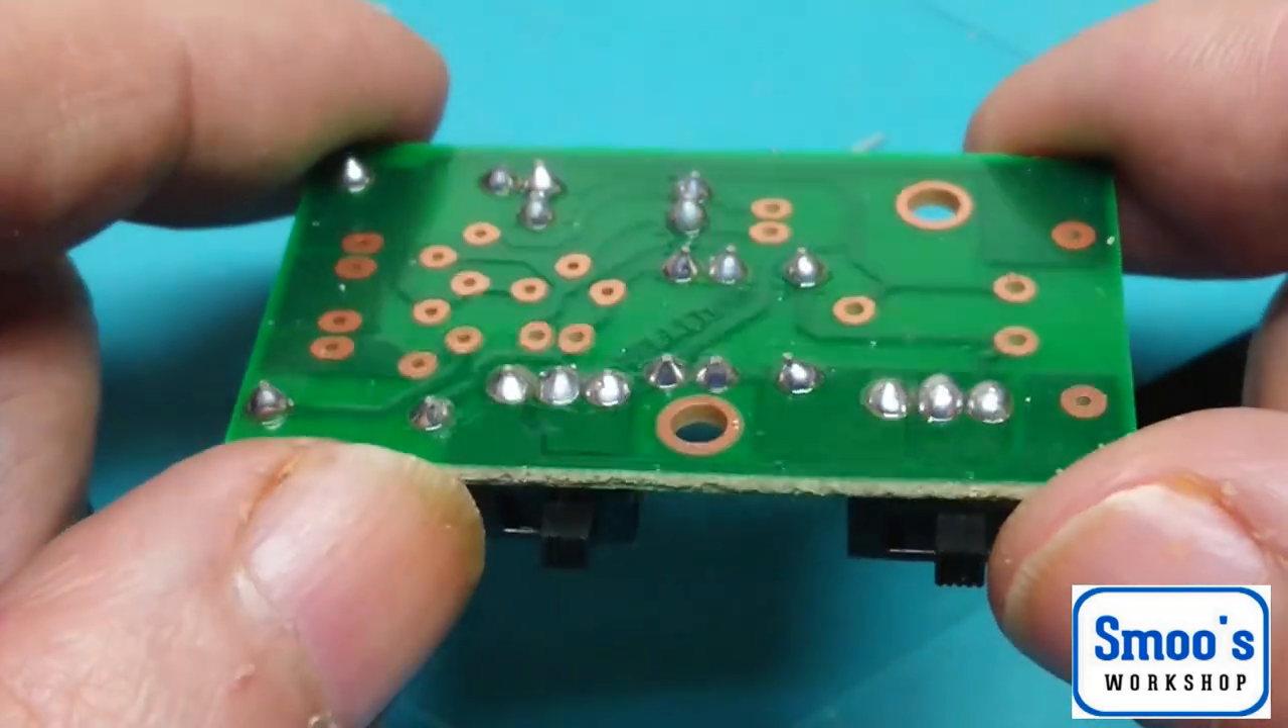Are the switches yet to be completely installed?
No.